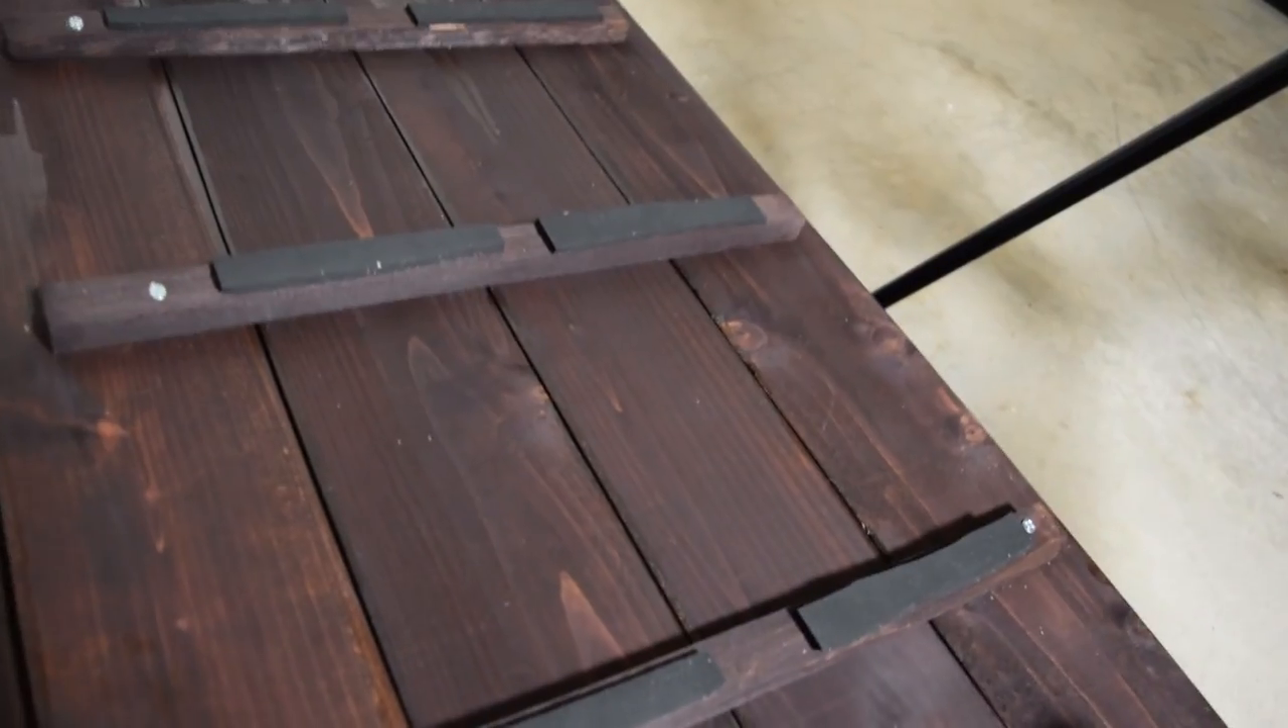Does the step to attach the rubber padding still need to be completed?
No.